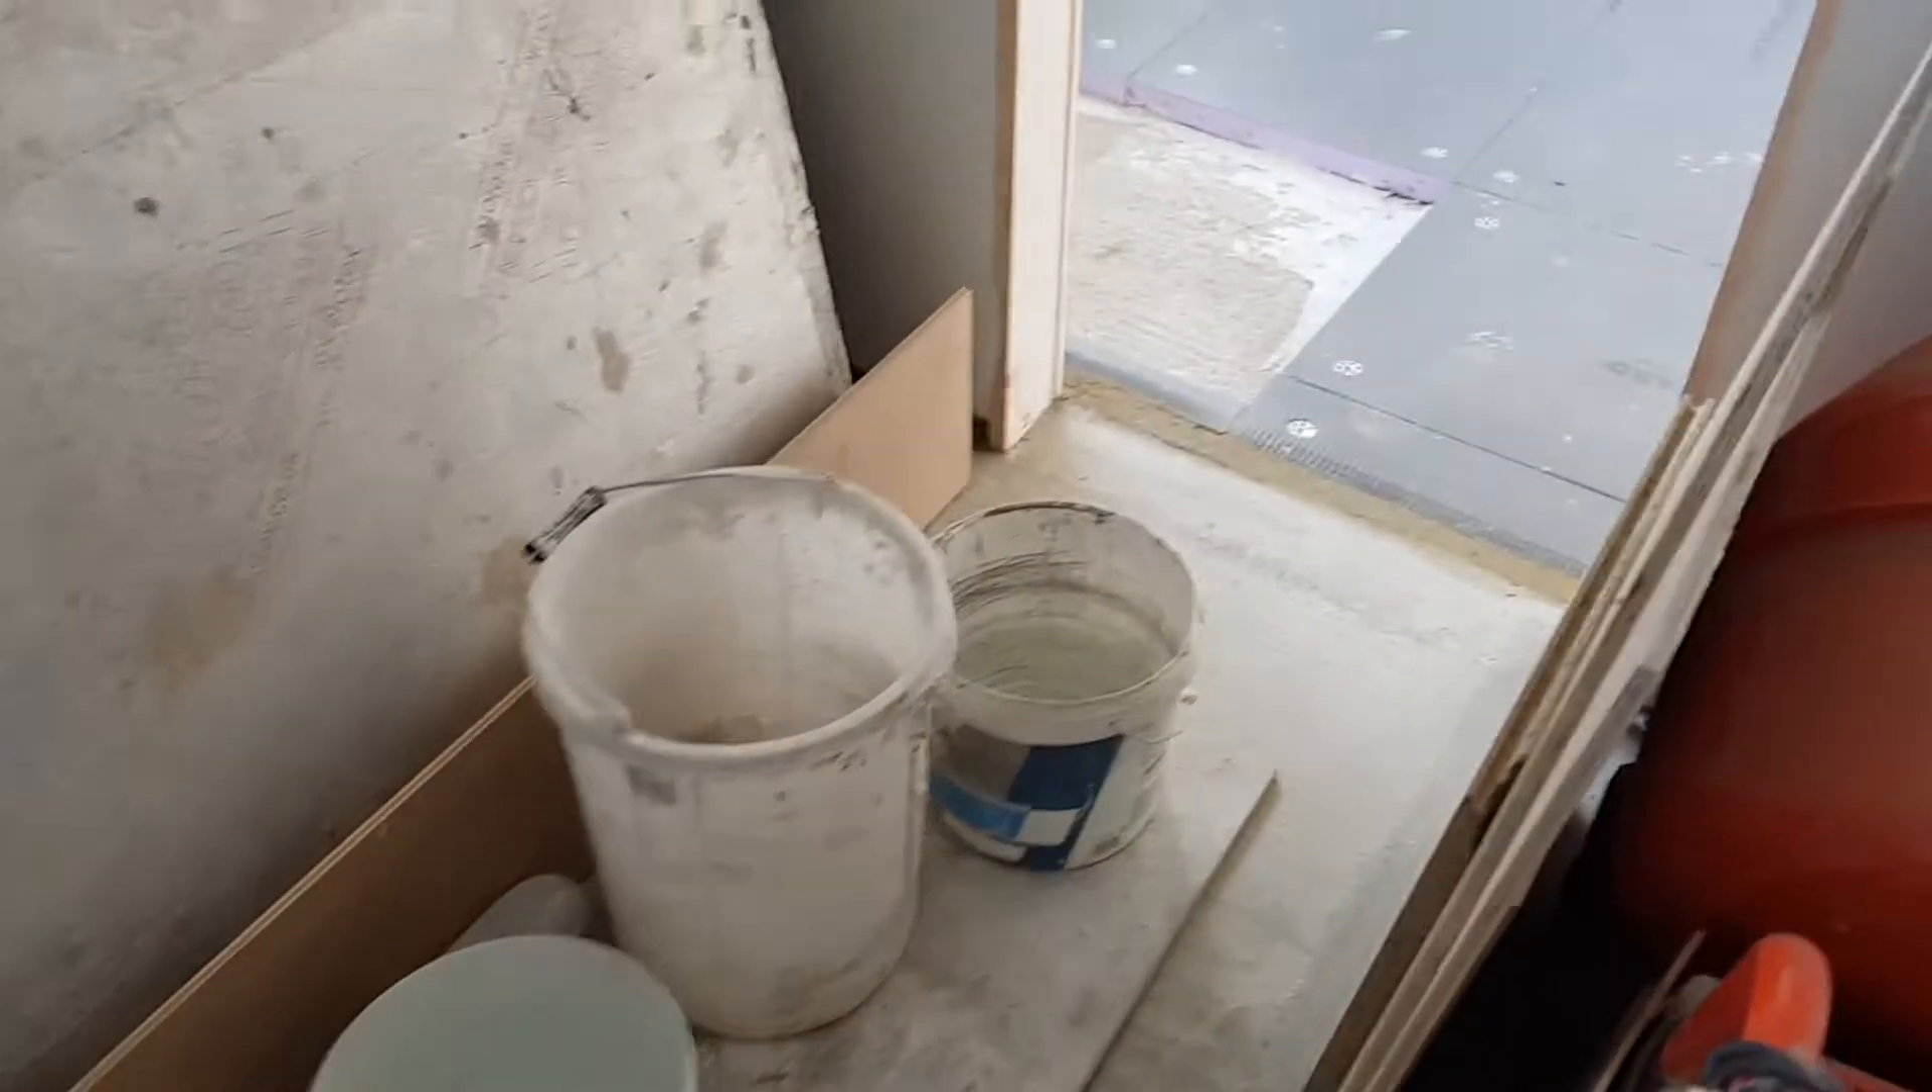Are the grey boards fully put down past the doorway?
No.